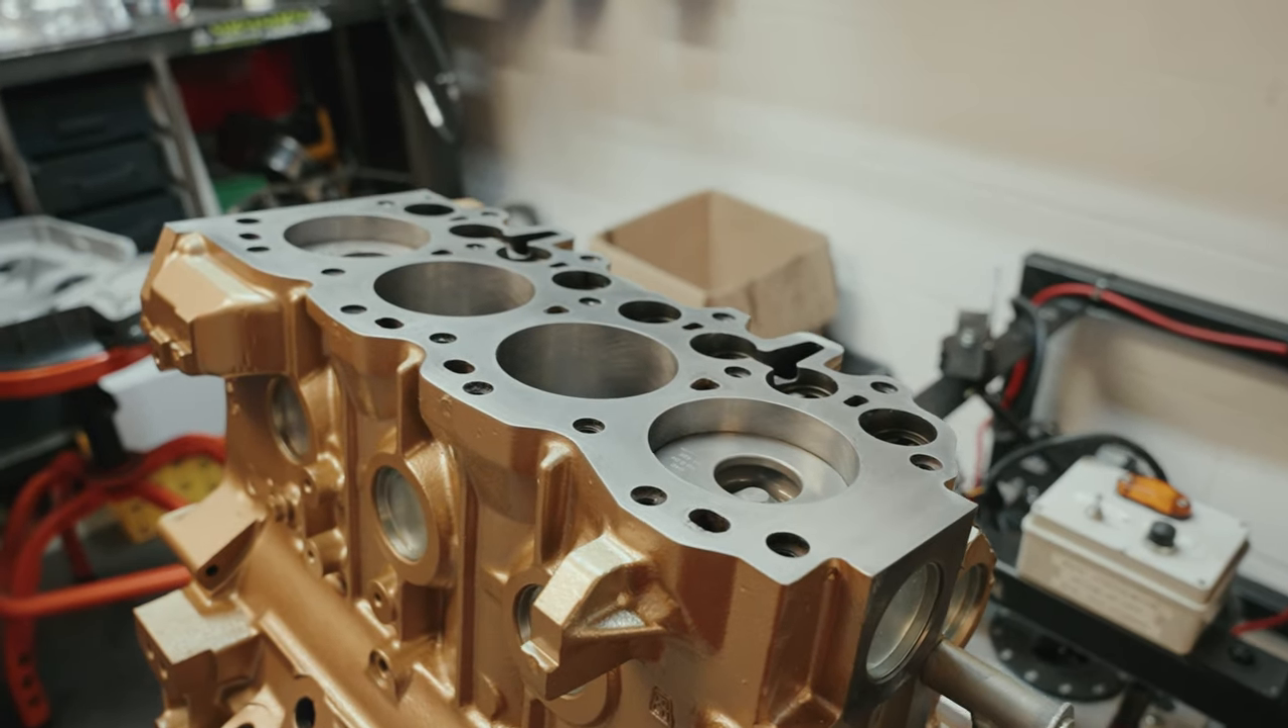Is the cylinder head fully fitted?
No.